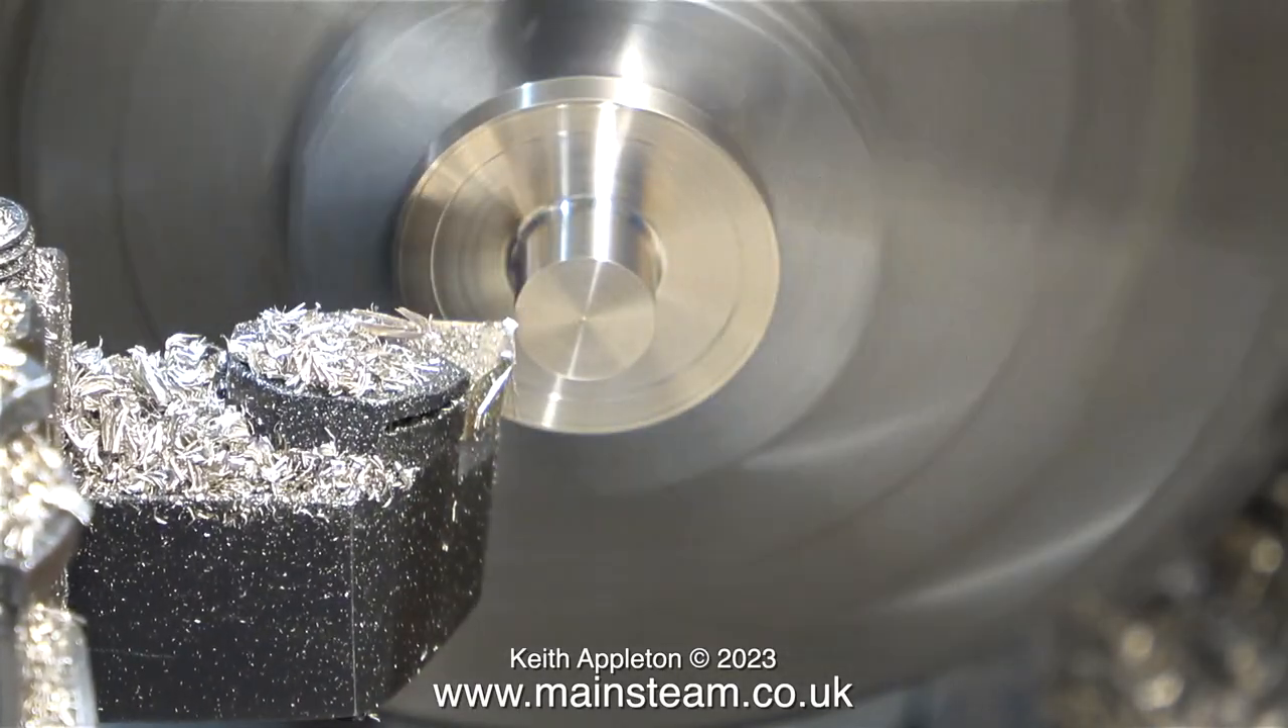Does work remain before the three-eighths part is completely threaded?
Yes.